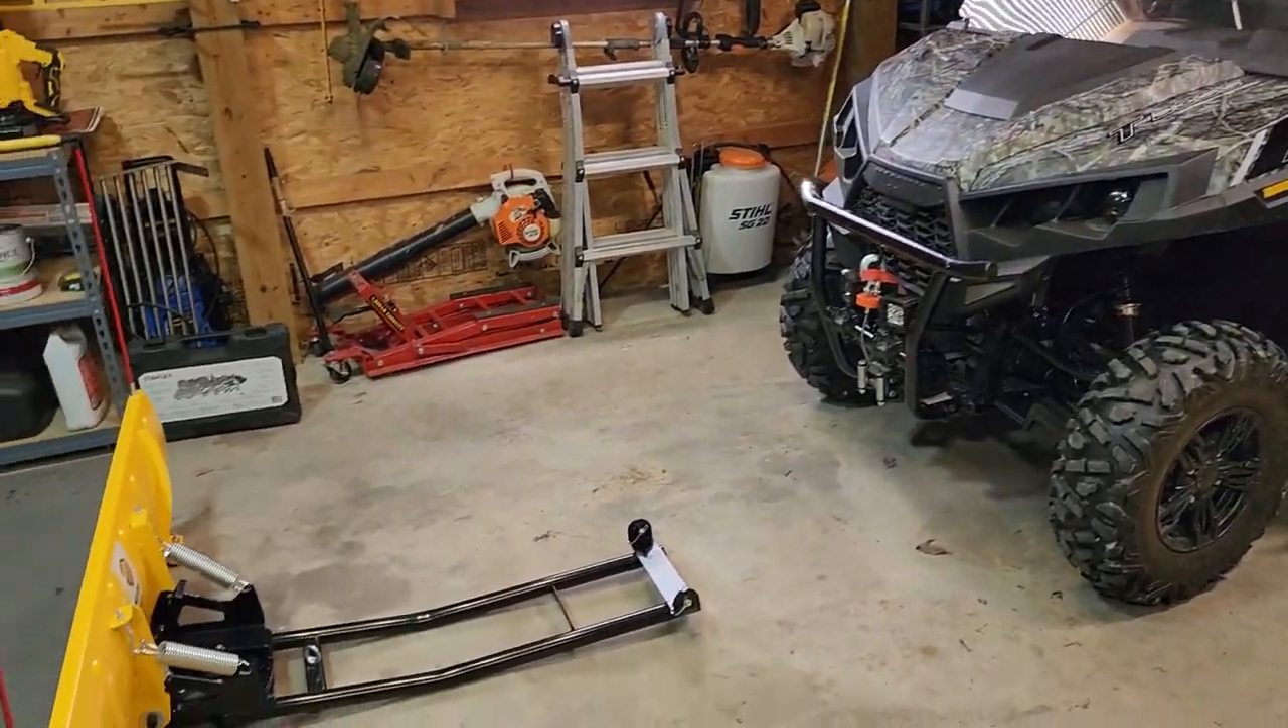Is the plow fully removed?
Yes.